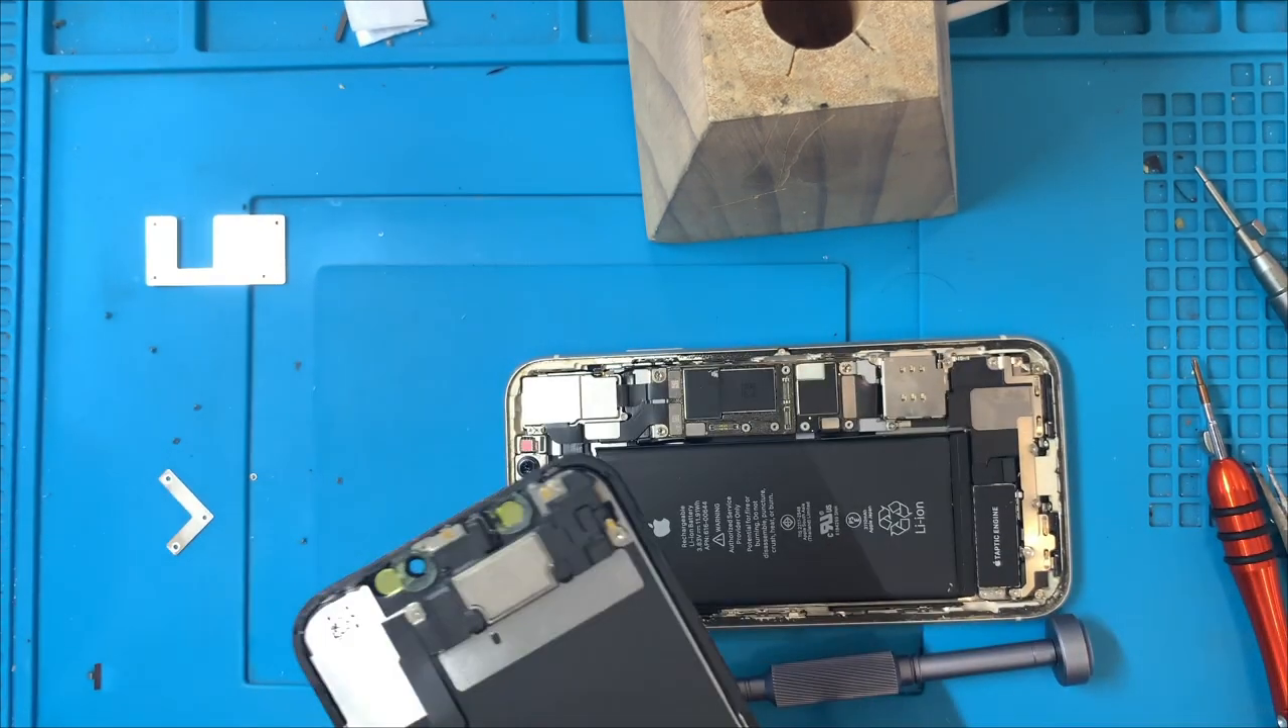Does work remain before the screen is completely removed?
No.